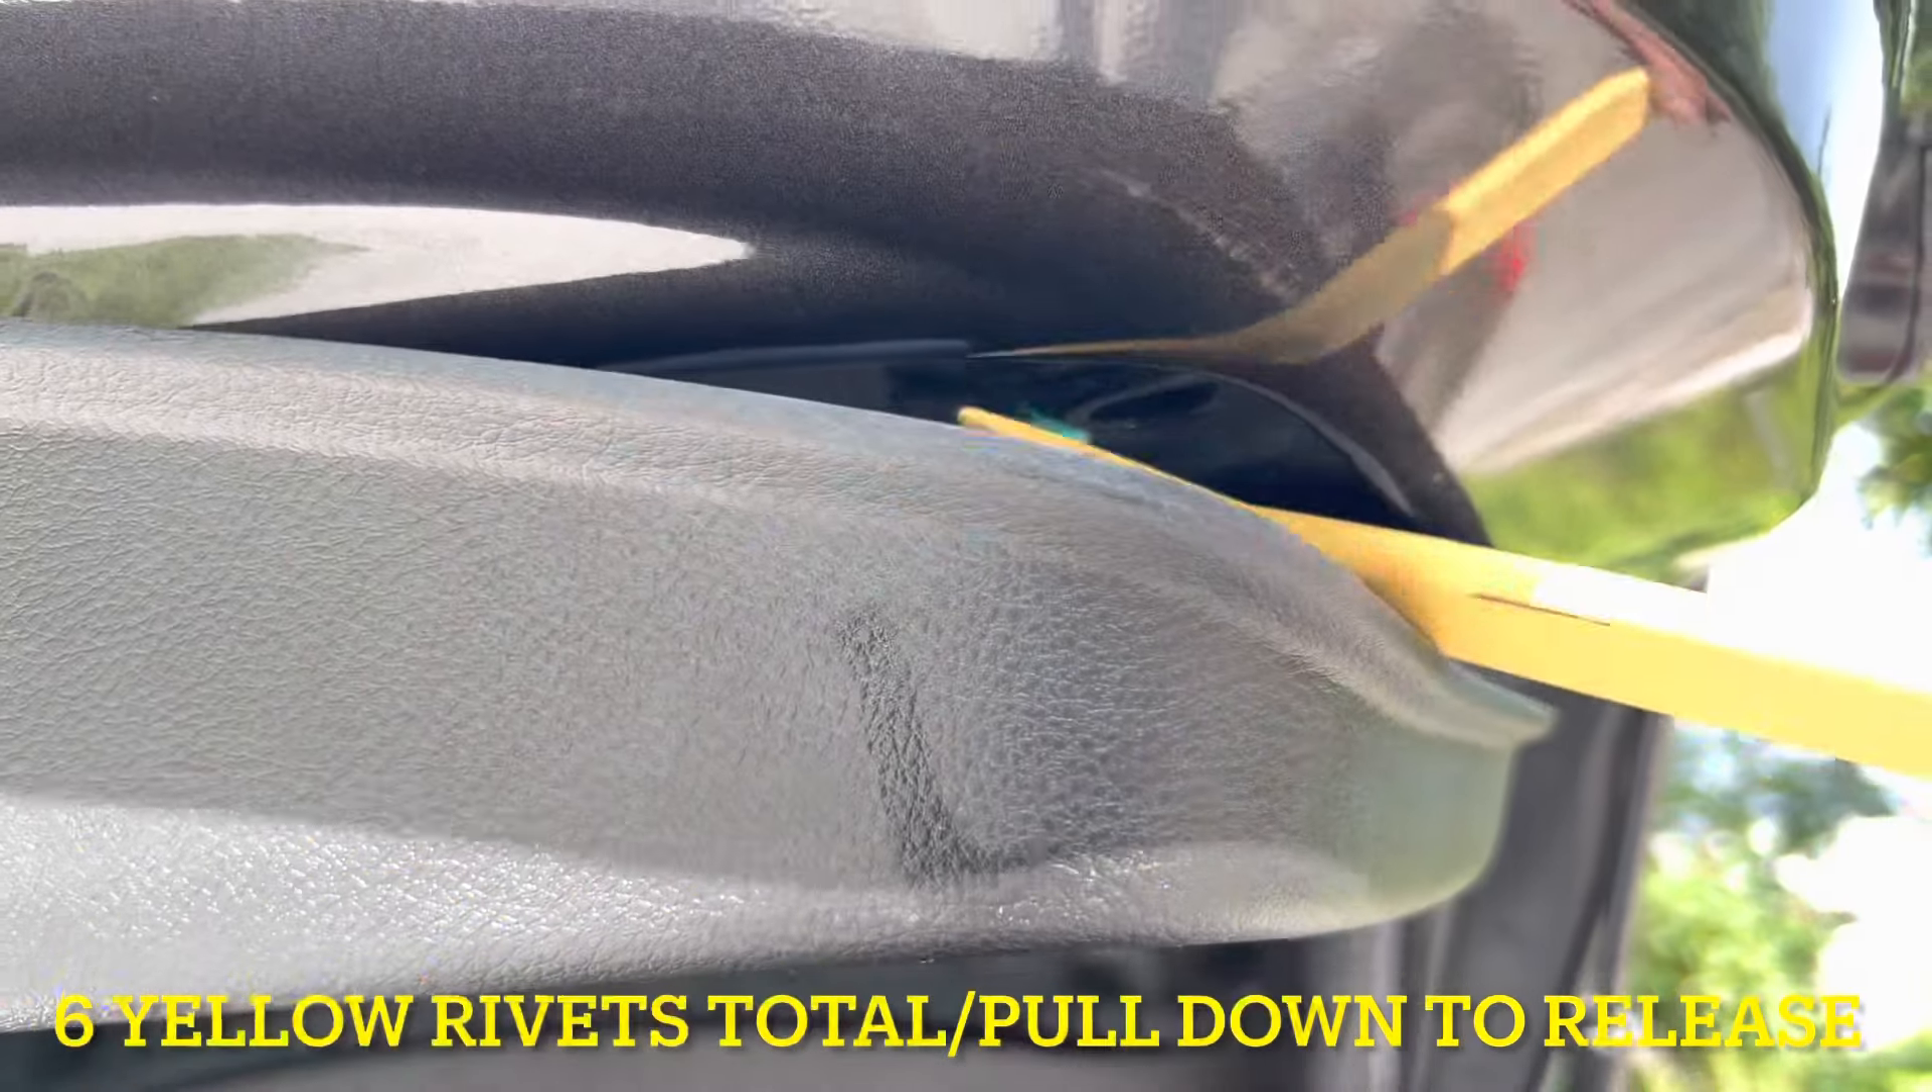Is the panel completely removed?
No.